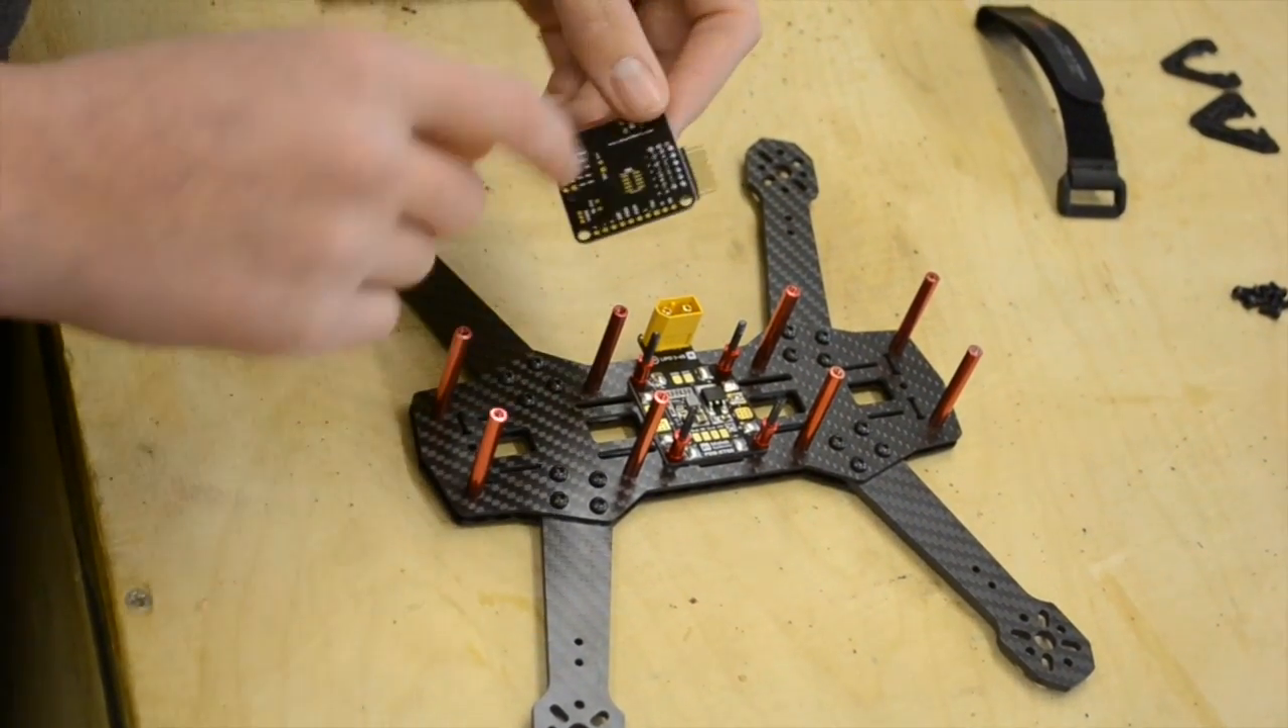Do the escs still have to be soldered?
Yes.